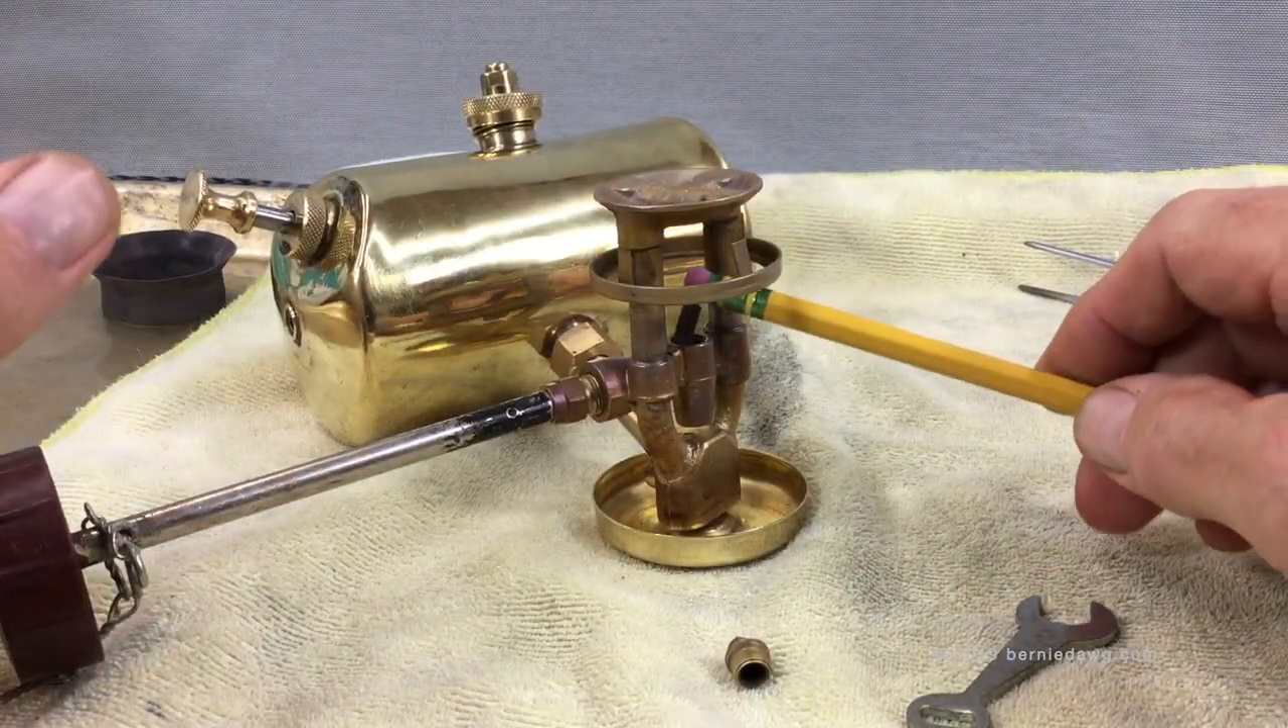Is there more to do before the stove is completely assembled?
Yes.